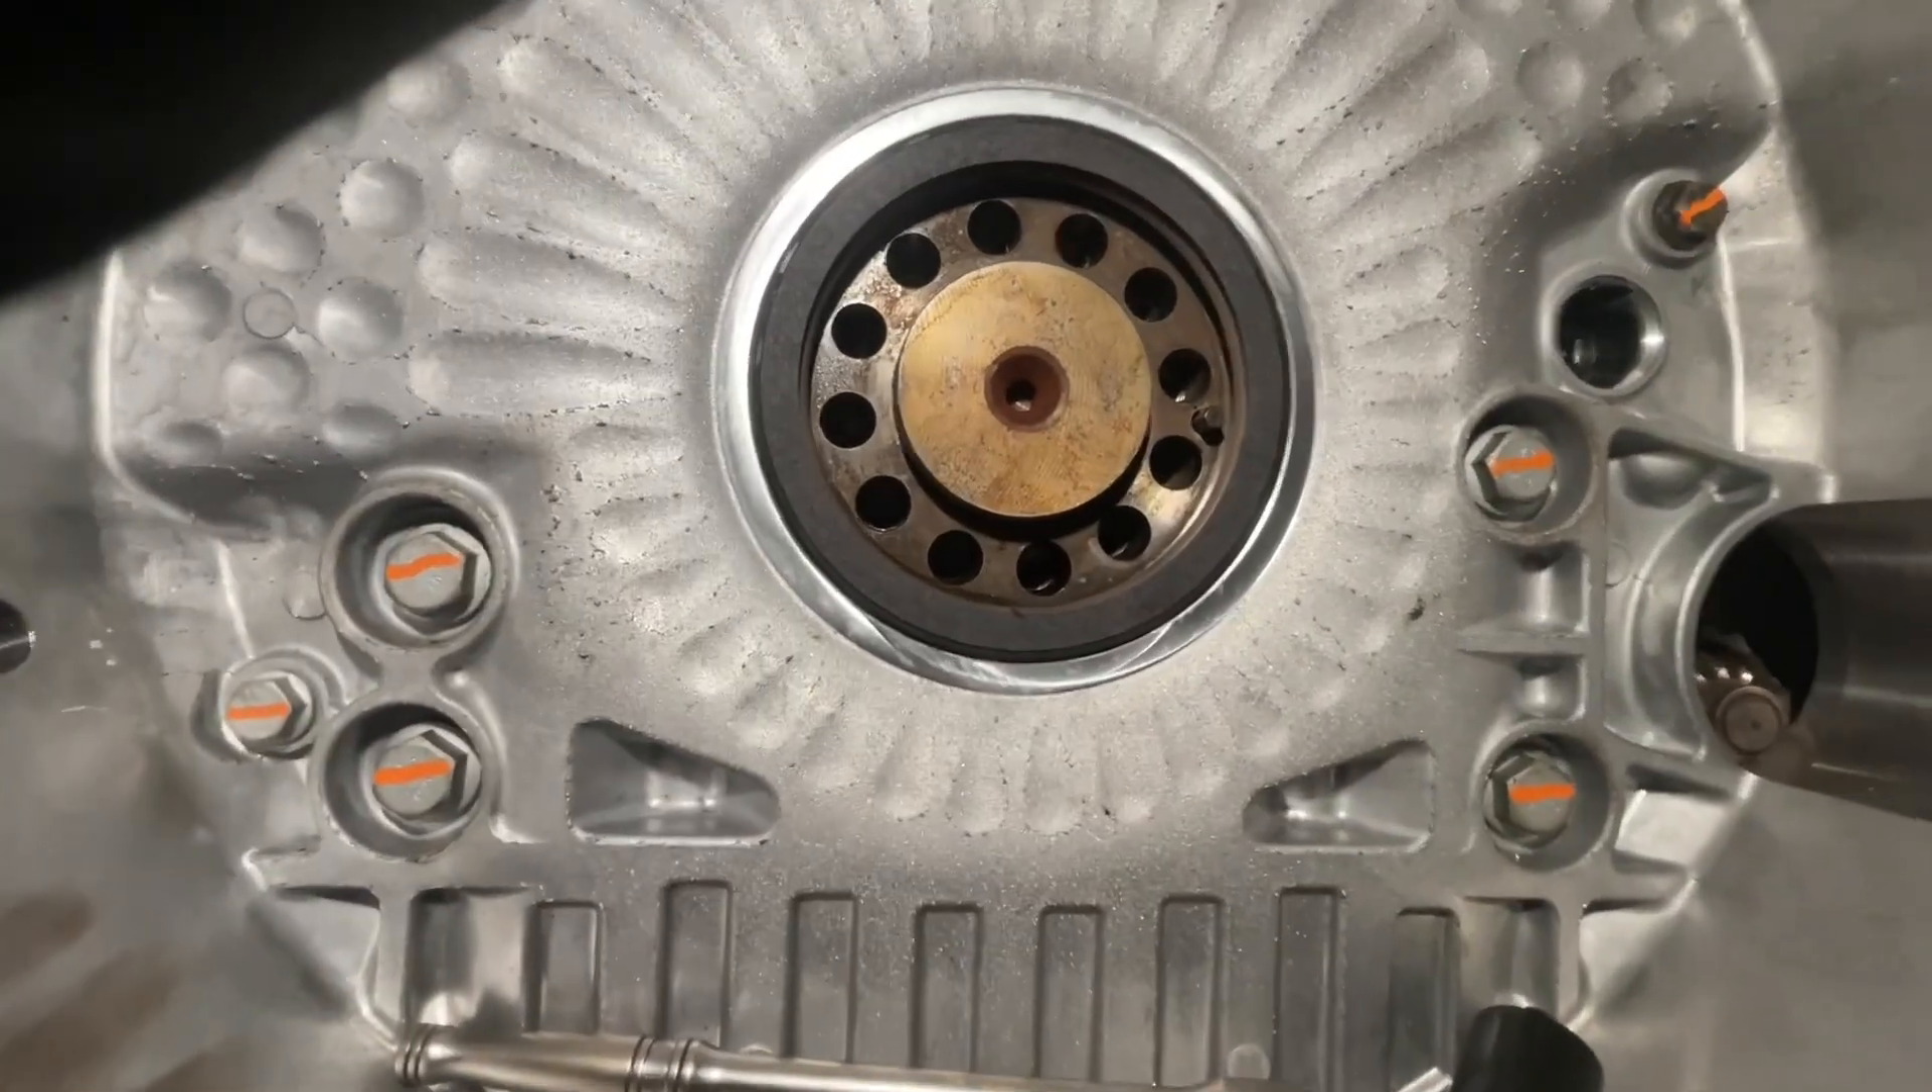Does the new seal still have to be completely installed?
No.